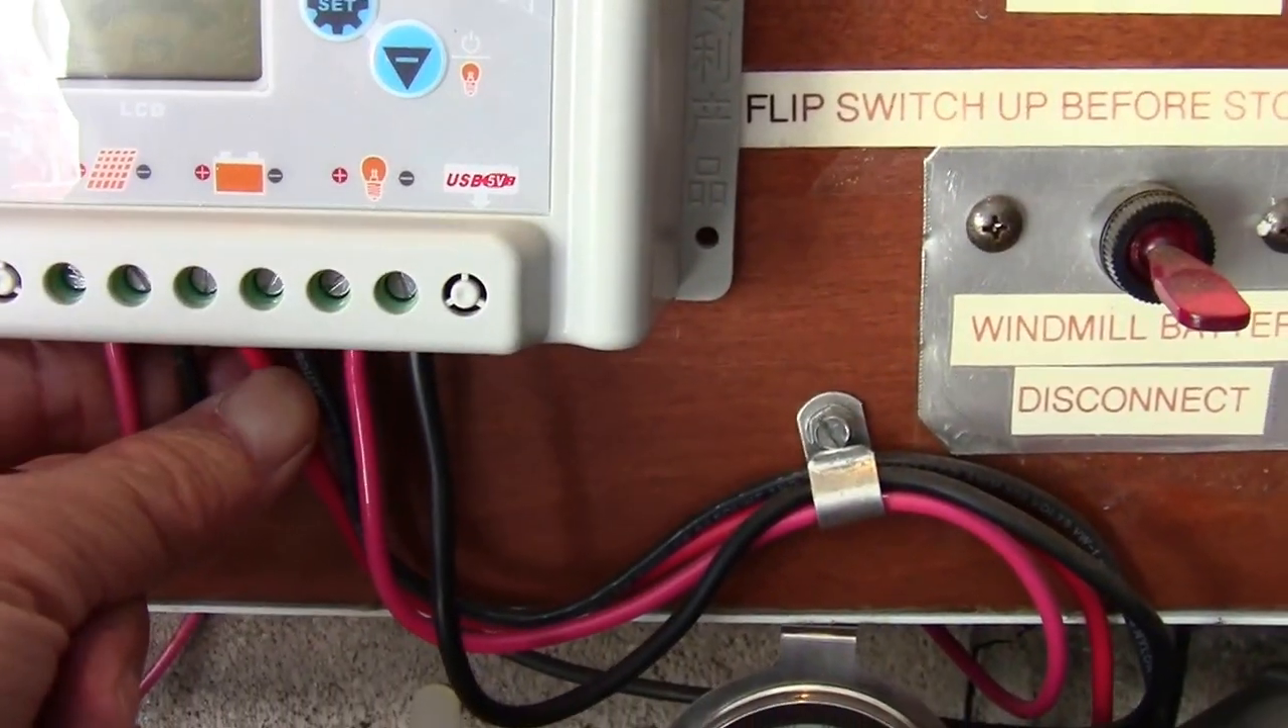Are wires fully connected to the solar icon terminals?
Yes.